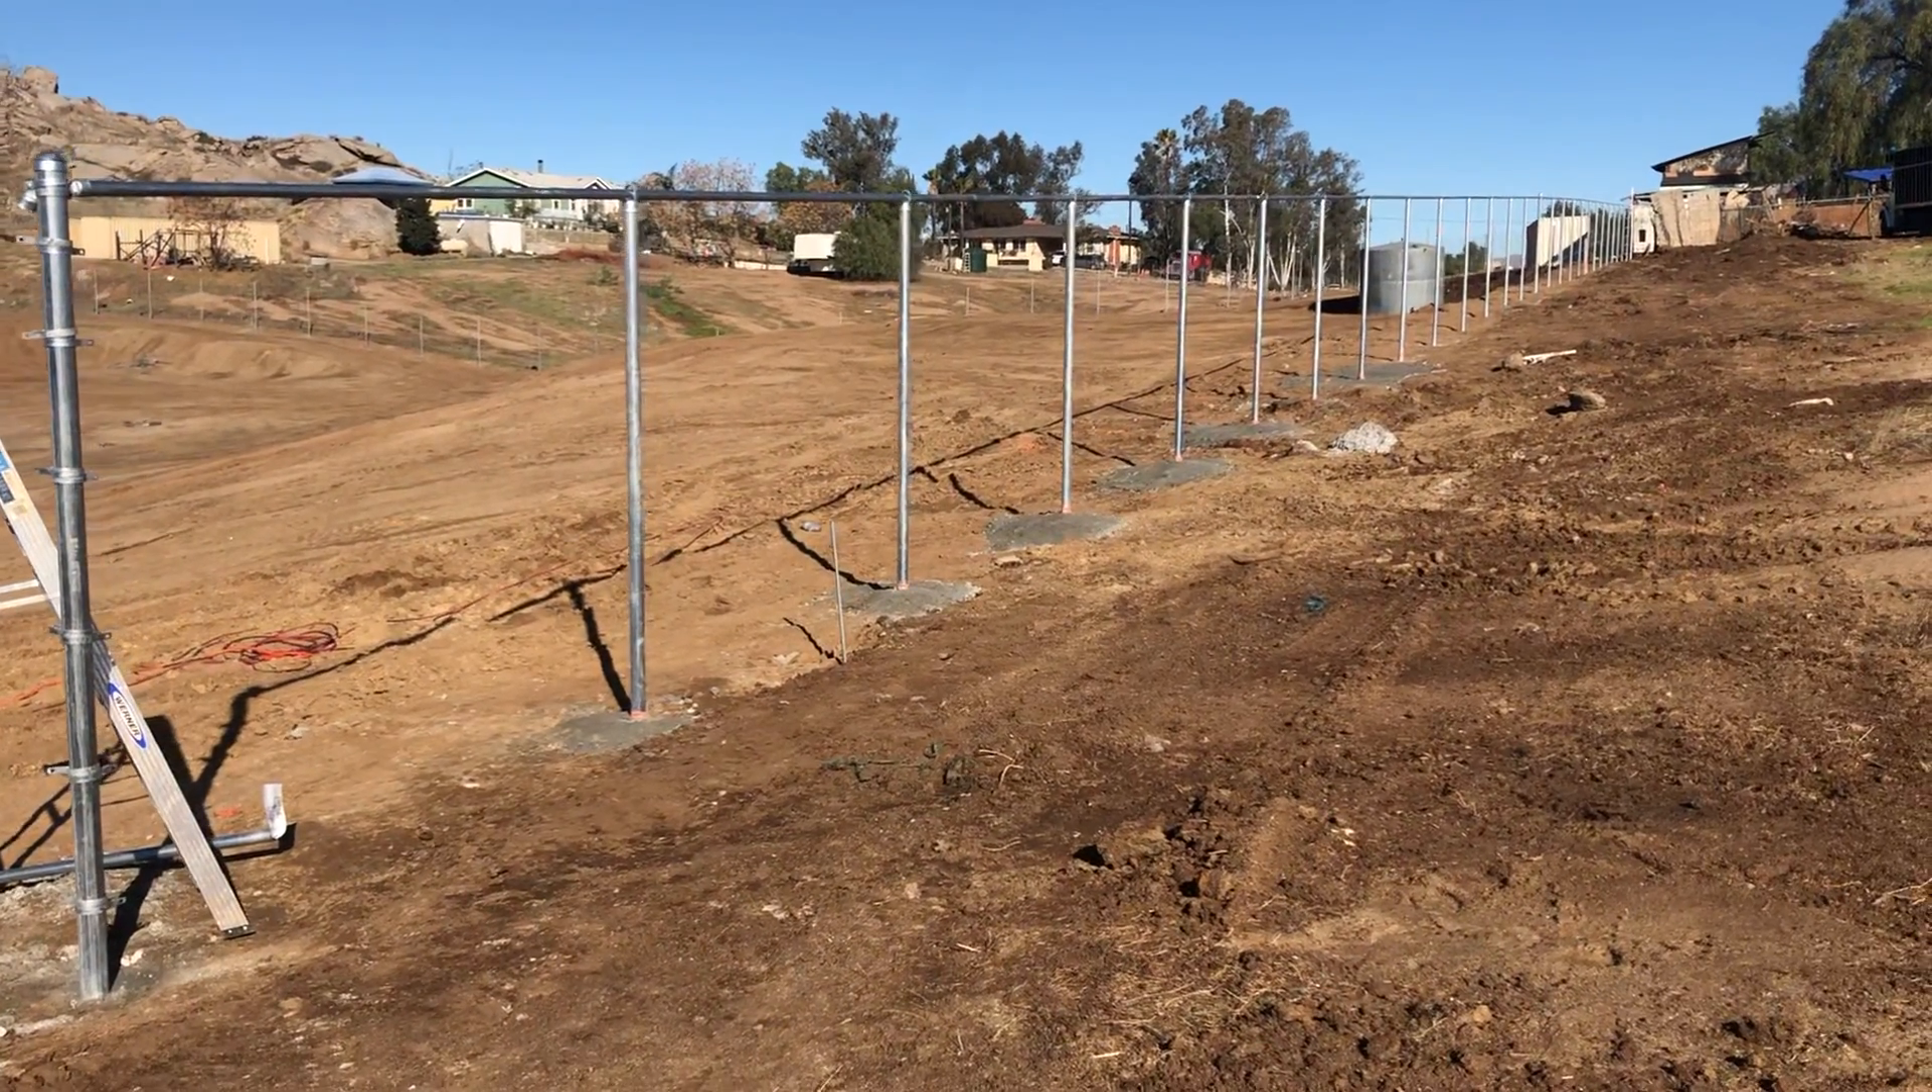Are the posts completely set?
Yes.